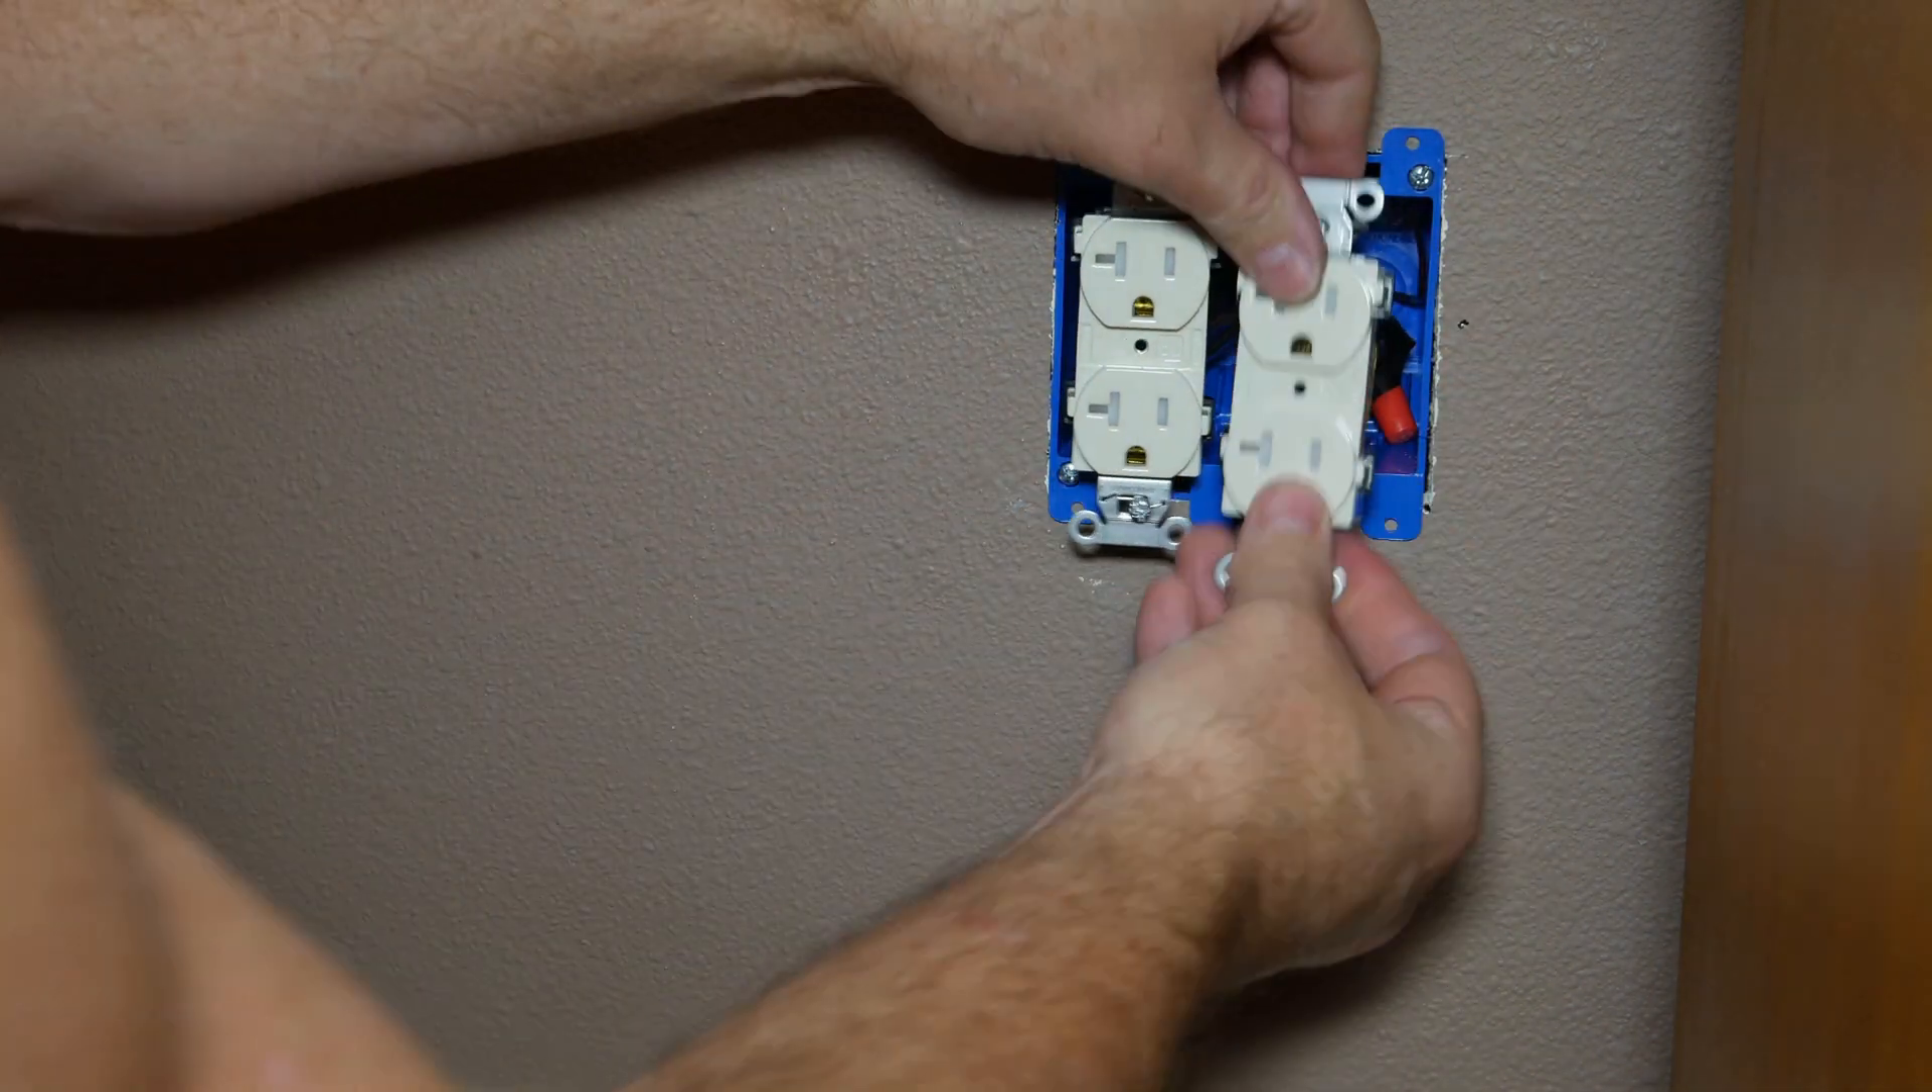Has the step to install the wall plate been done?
No.